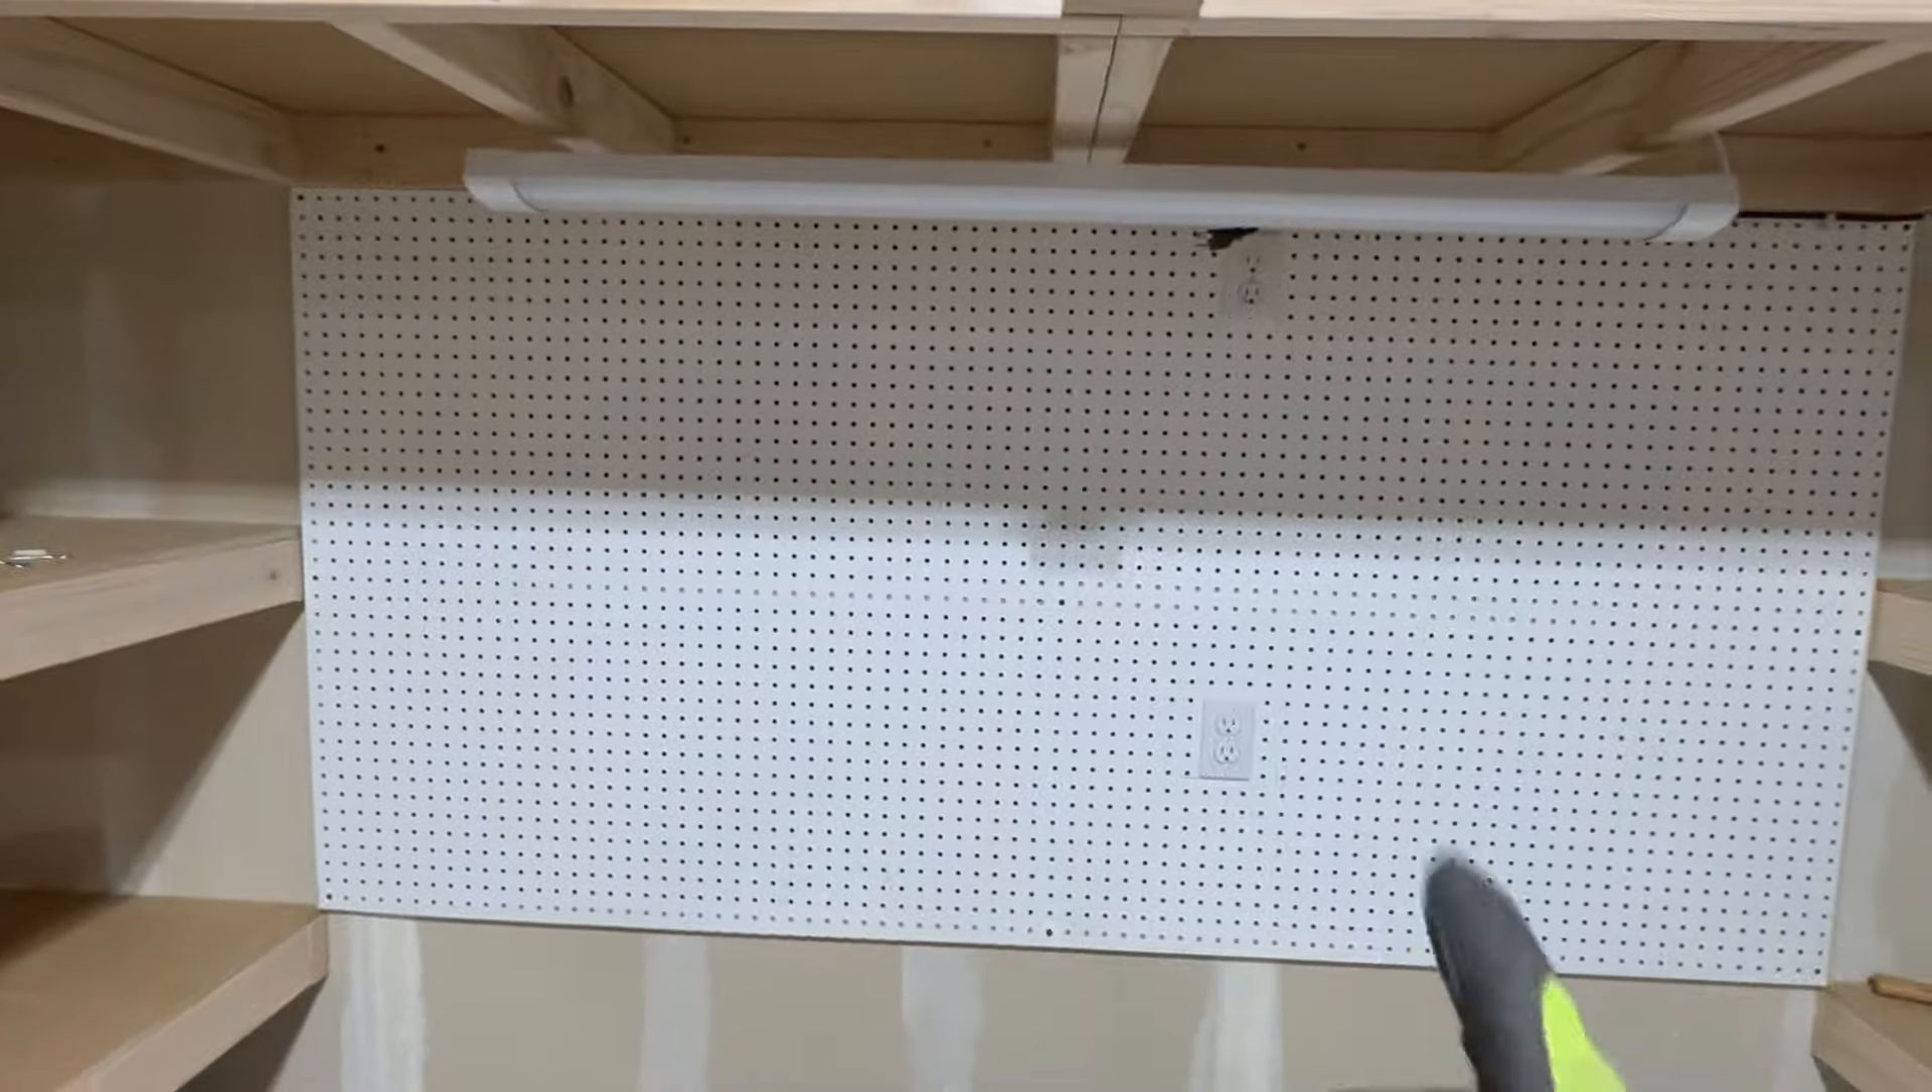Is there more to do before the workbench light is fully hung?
No.